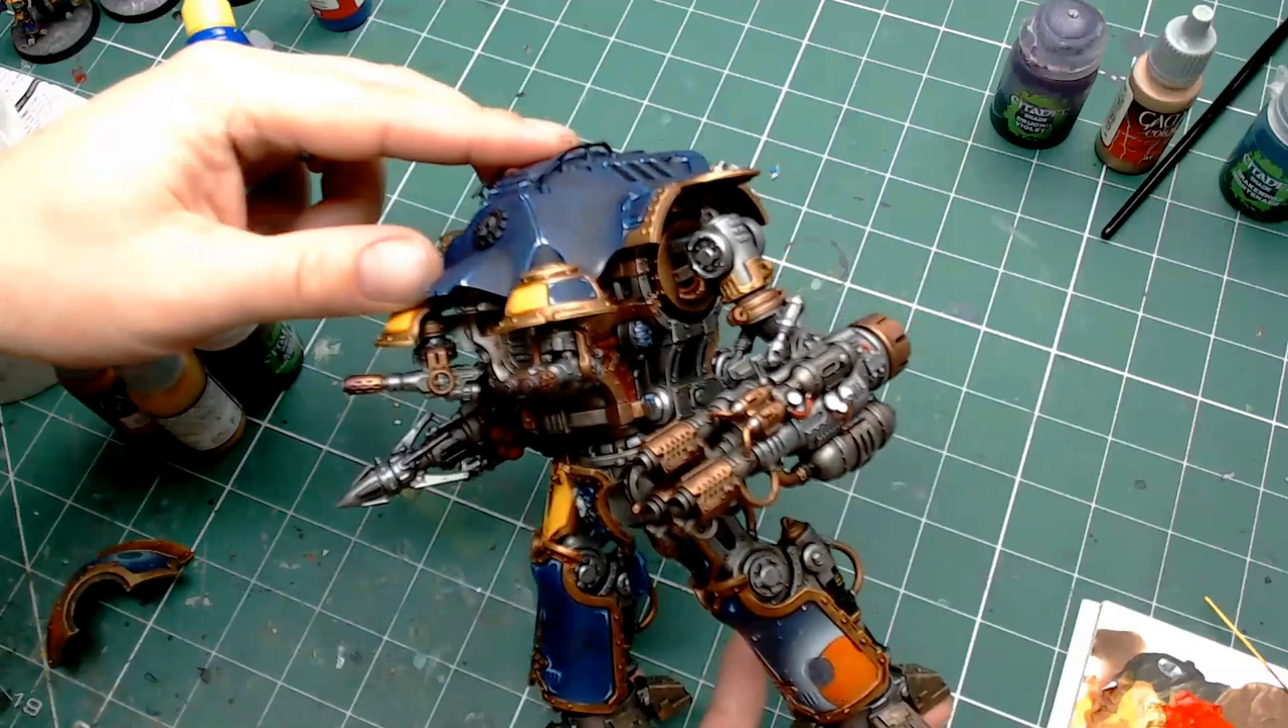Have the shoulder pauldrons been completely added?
No.